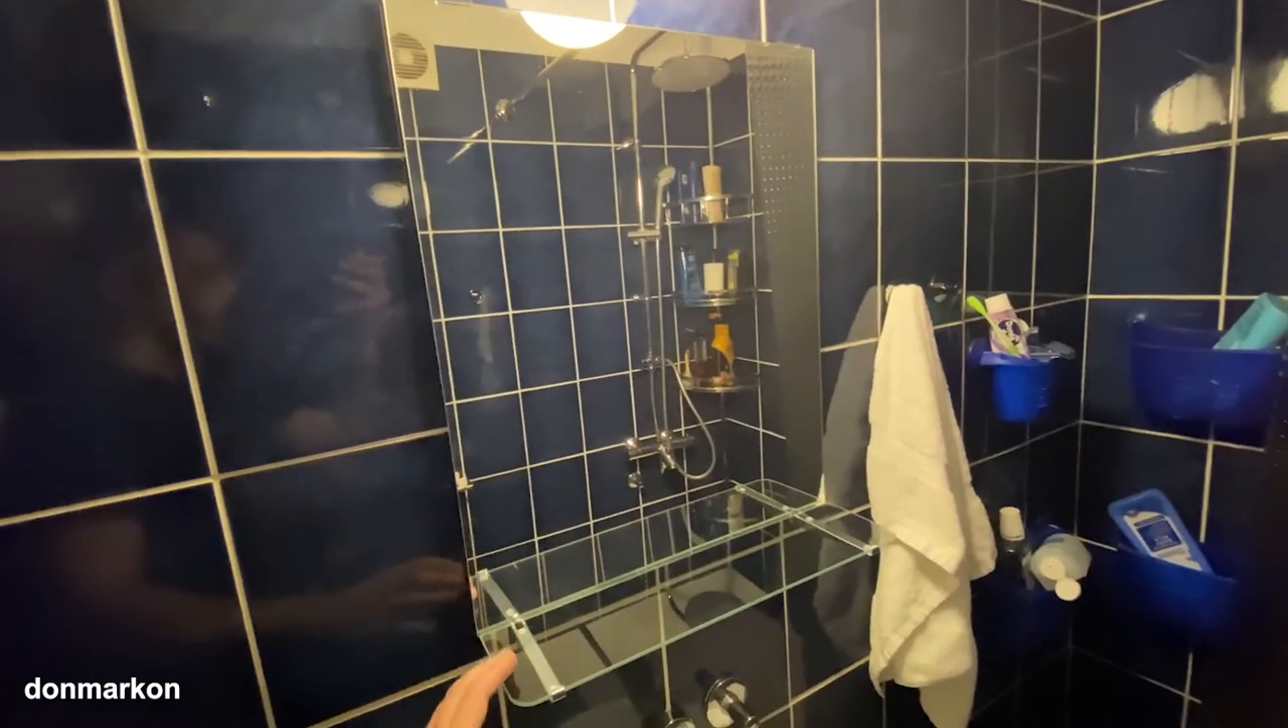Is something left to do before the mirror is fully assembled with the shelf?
No.